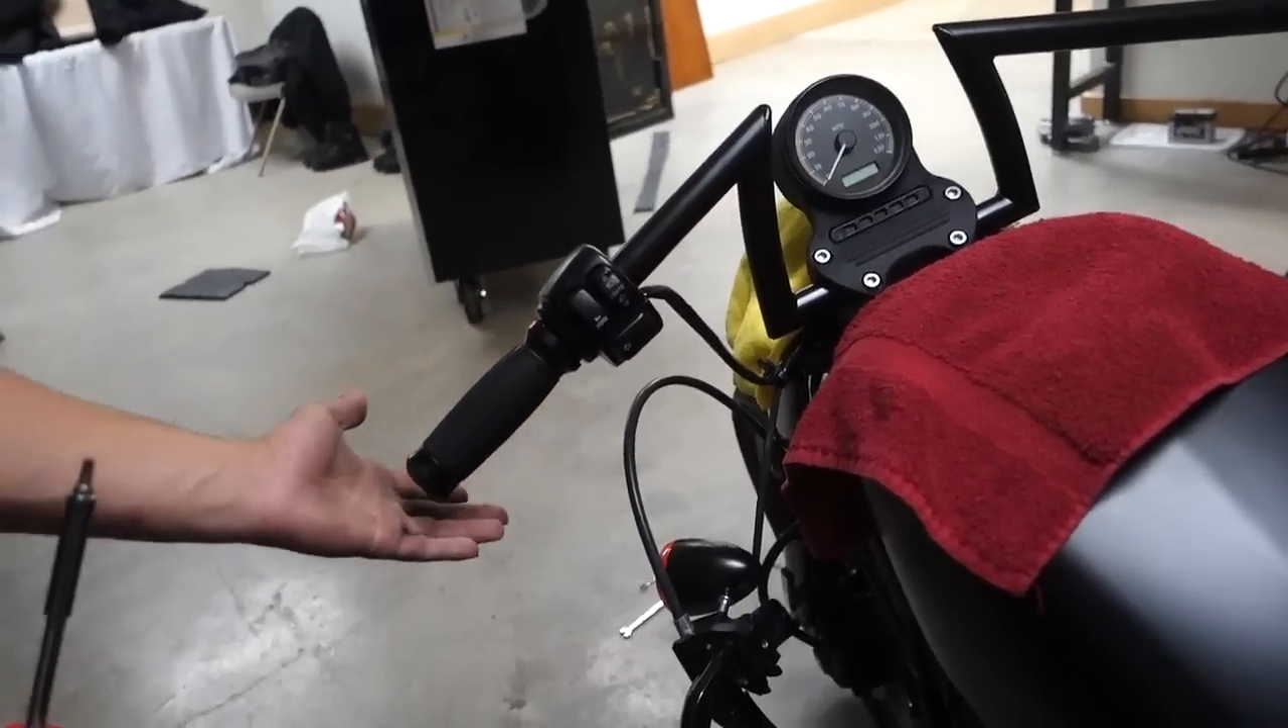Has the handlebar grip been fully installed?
Yes.